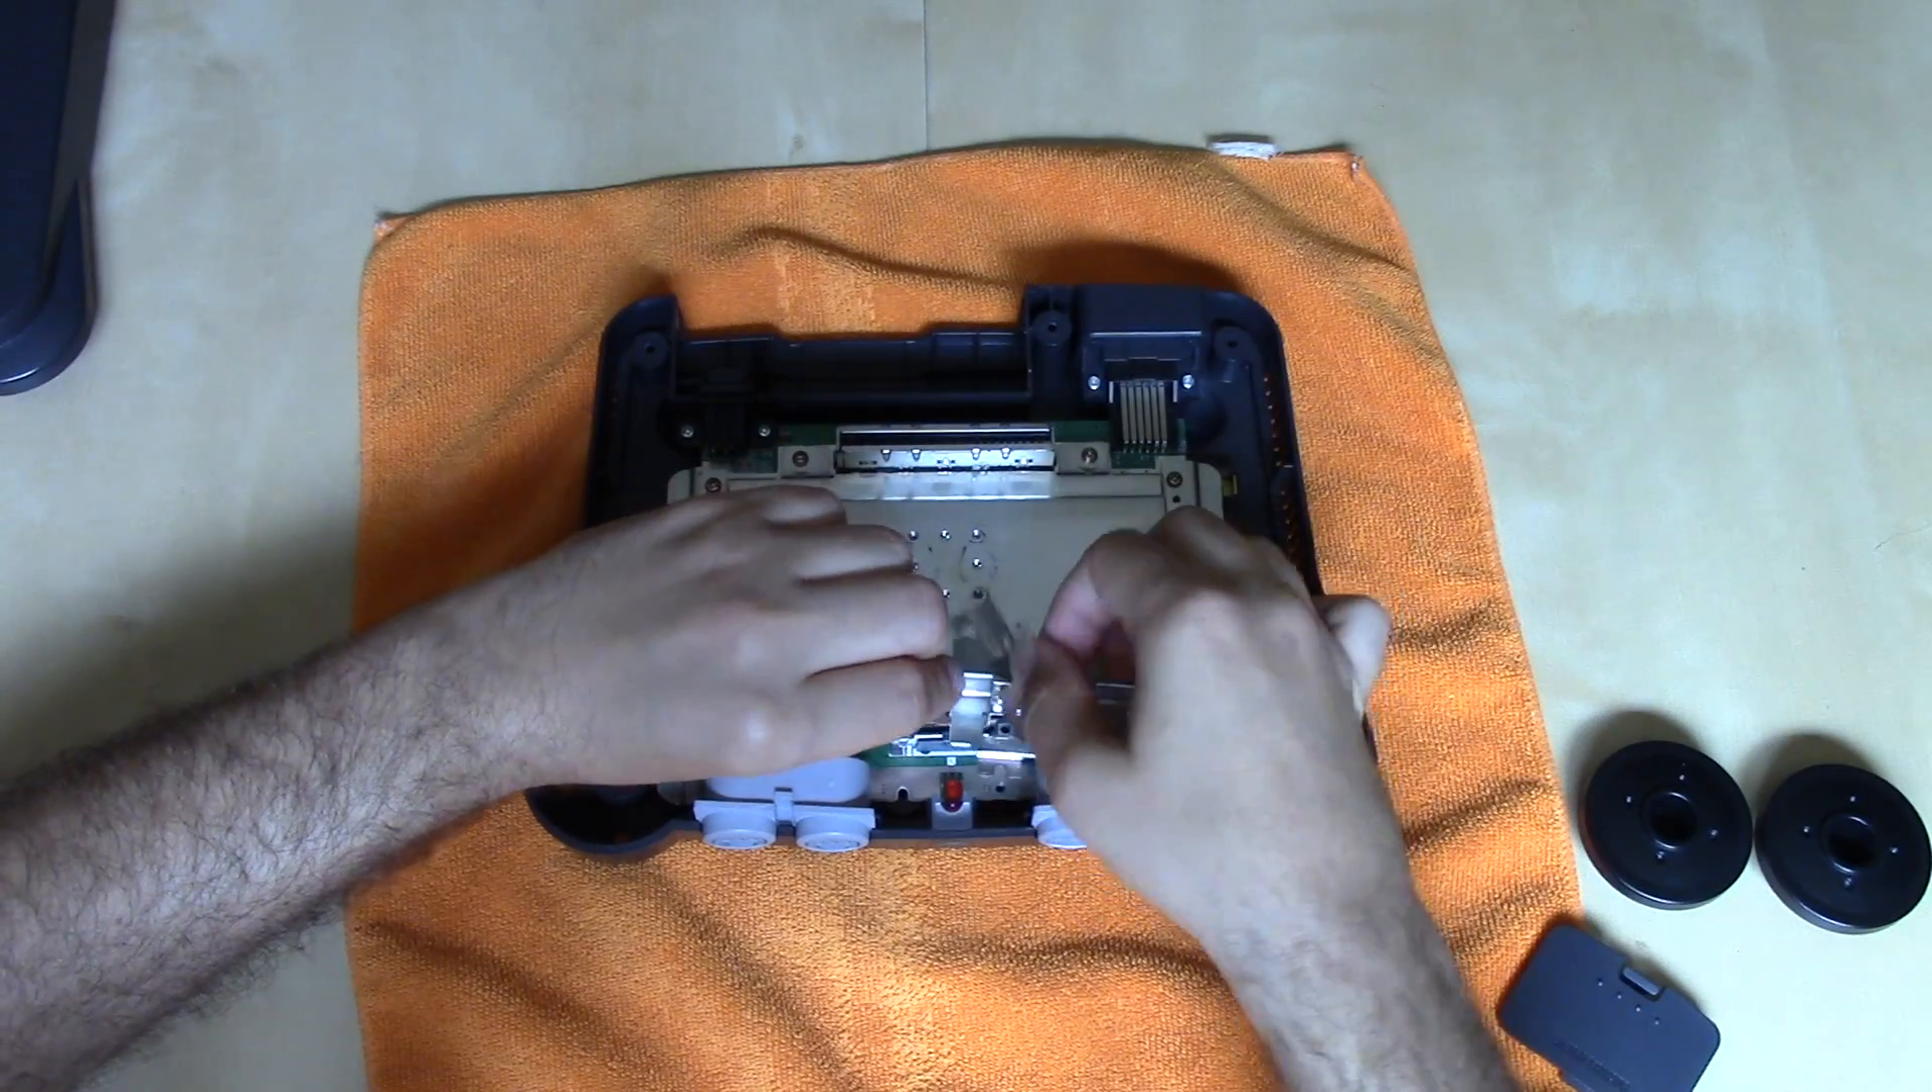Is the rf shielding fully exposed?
Yes.